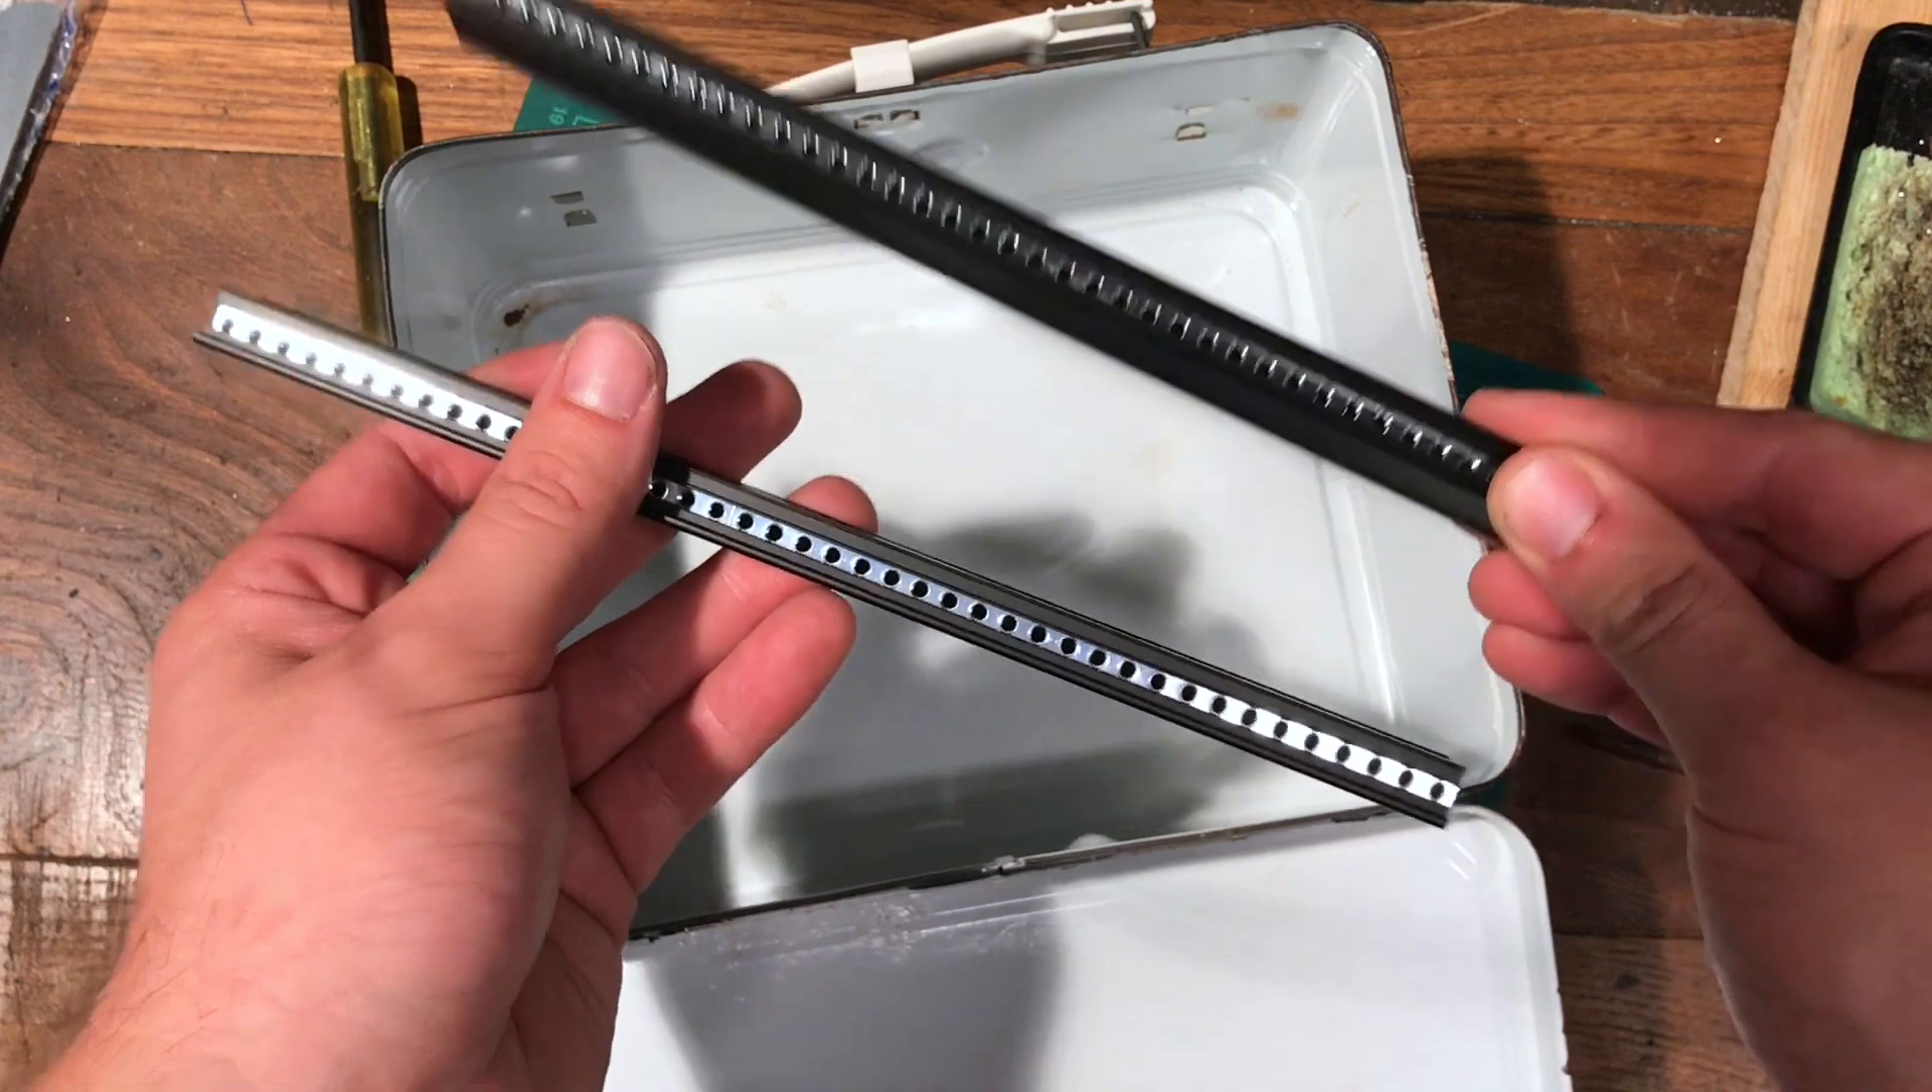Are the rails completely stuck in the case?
No.